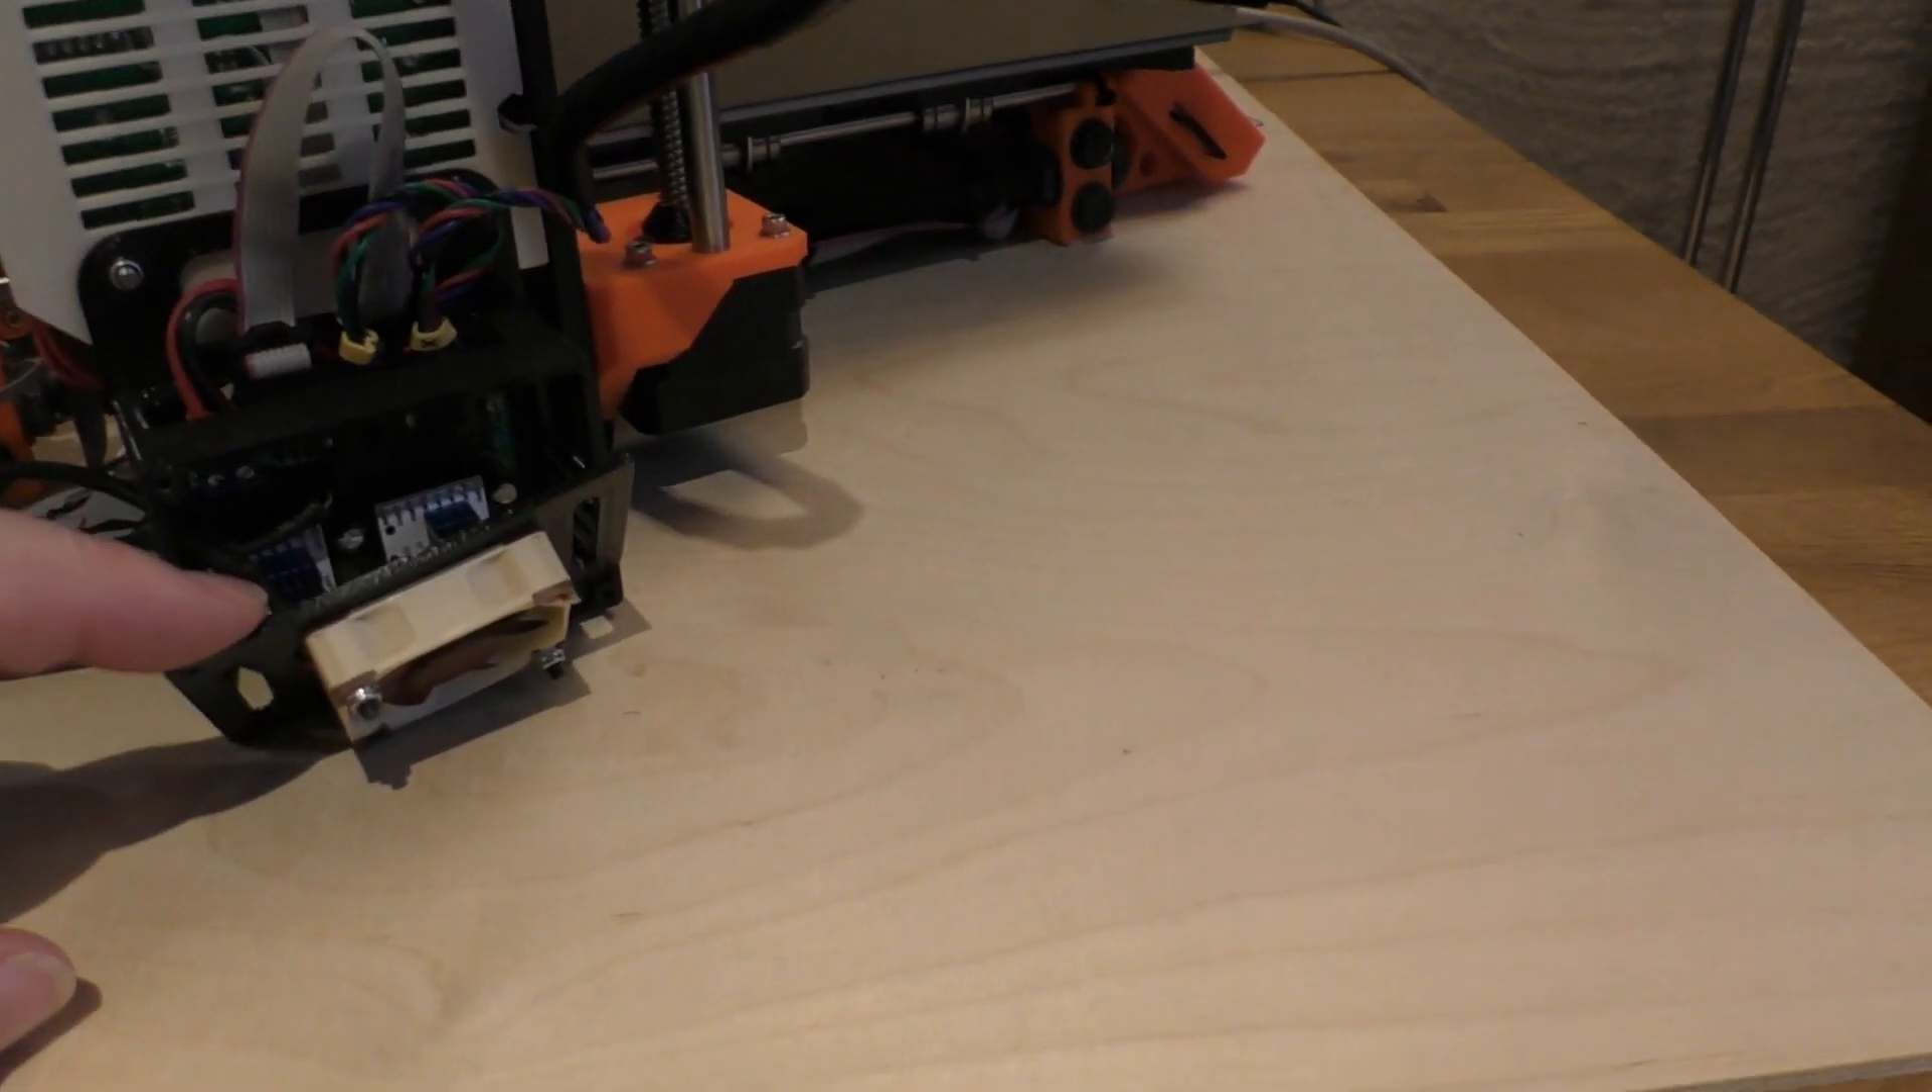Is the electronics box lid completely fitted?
No.